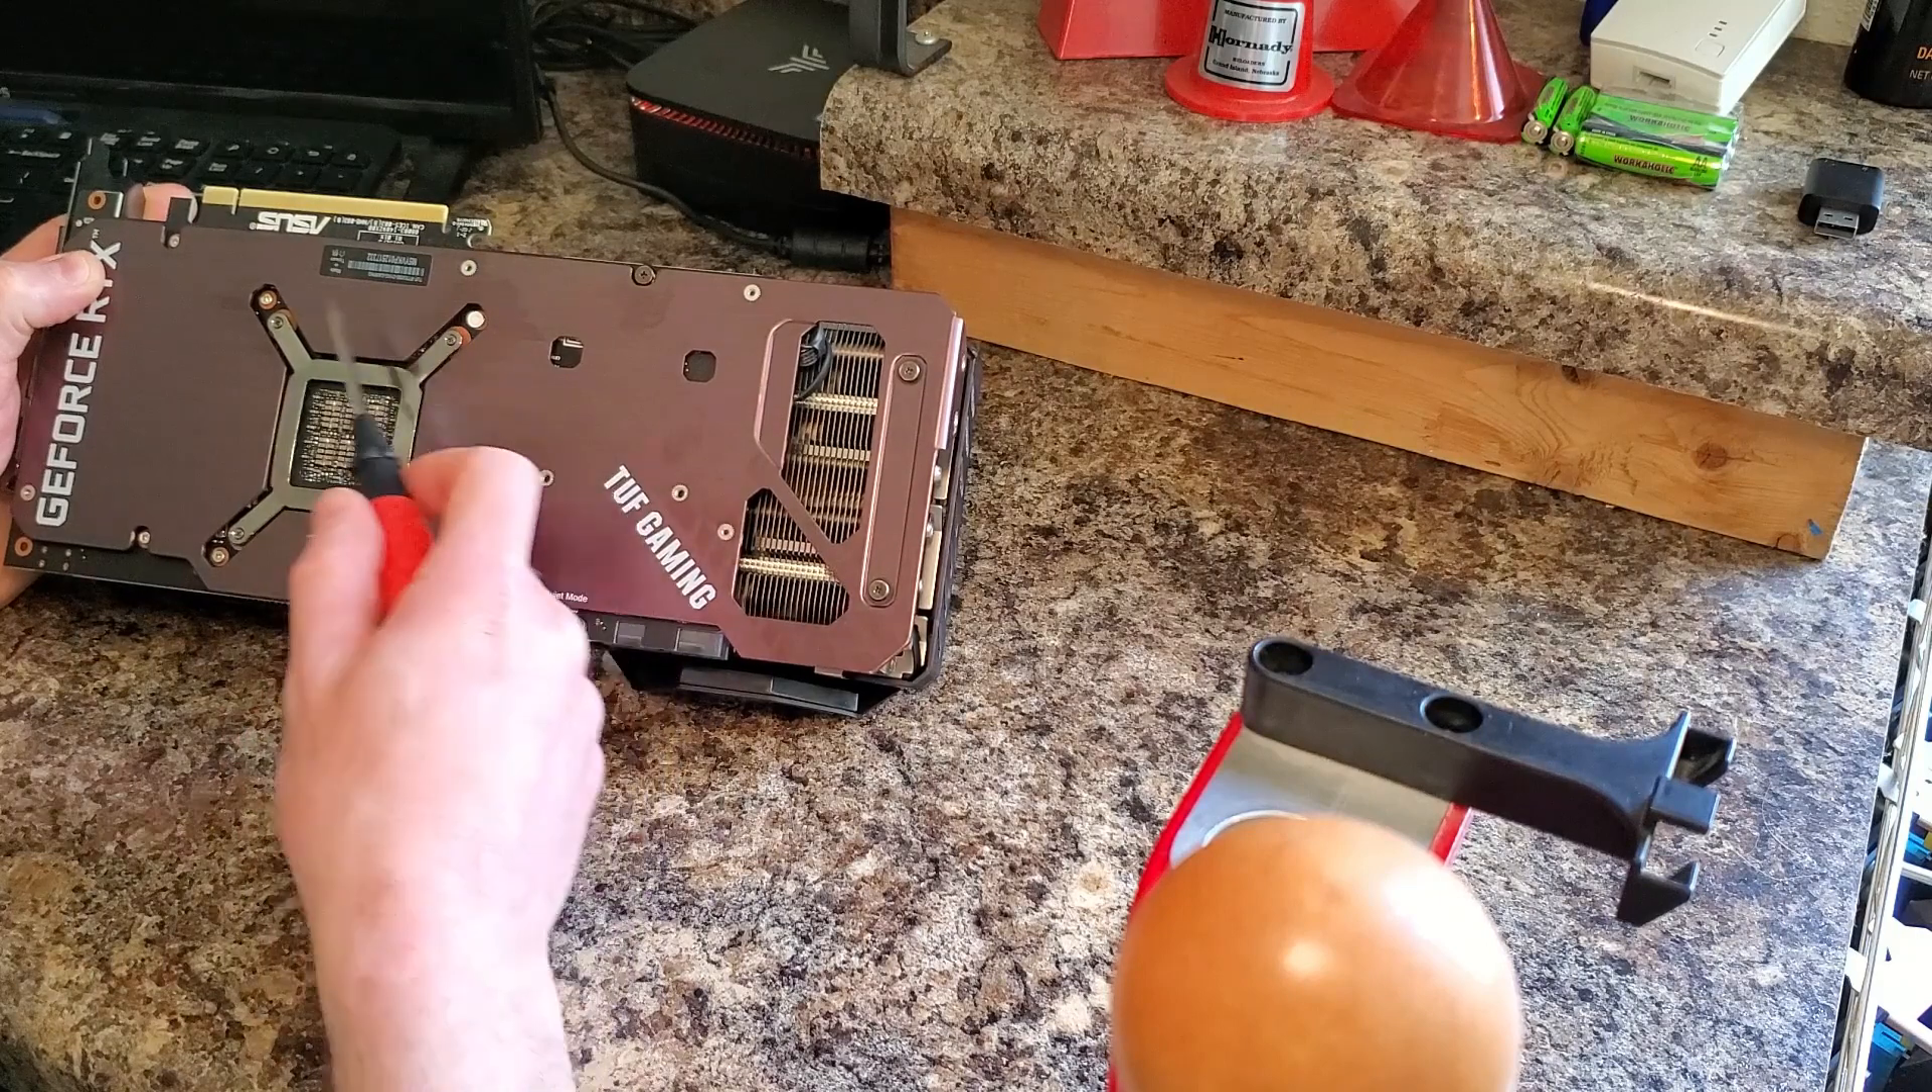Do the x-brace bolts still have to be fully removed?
Yes.